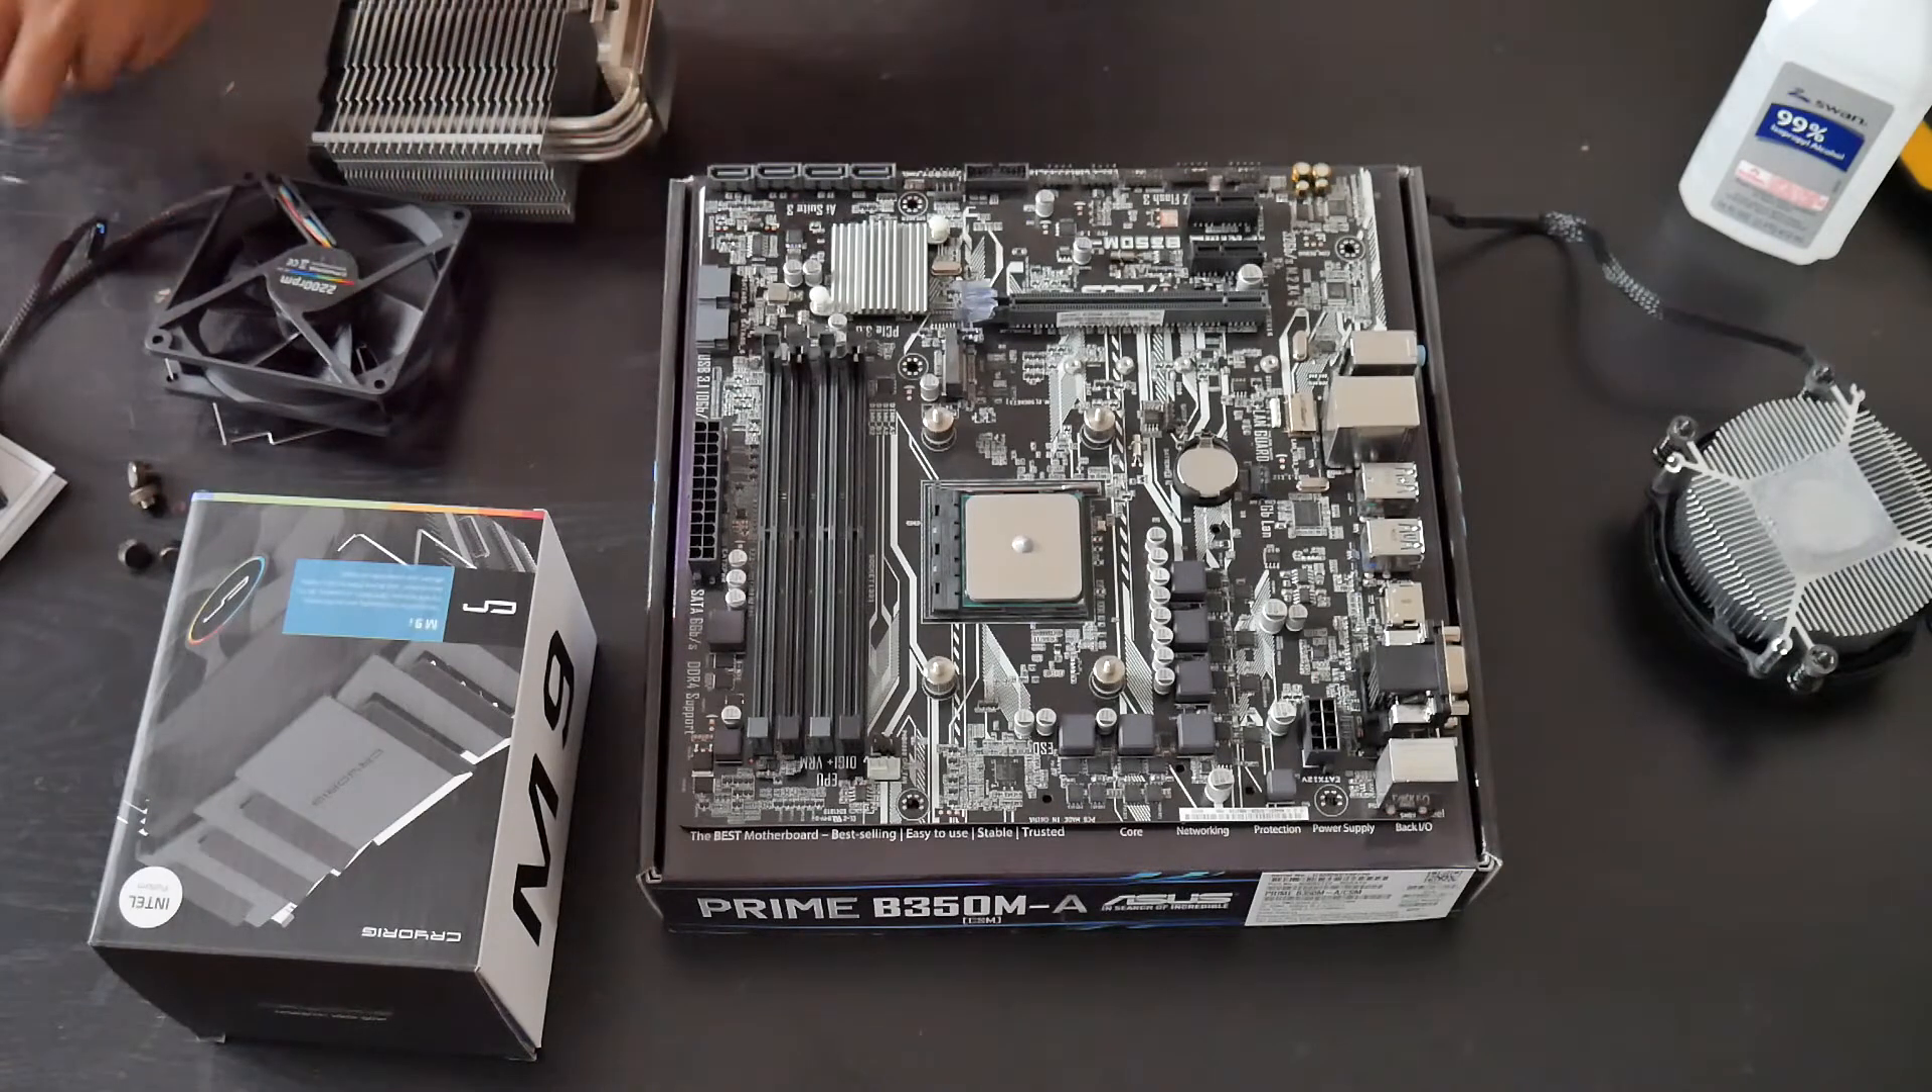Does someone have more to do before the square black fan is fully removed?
No.